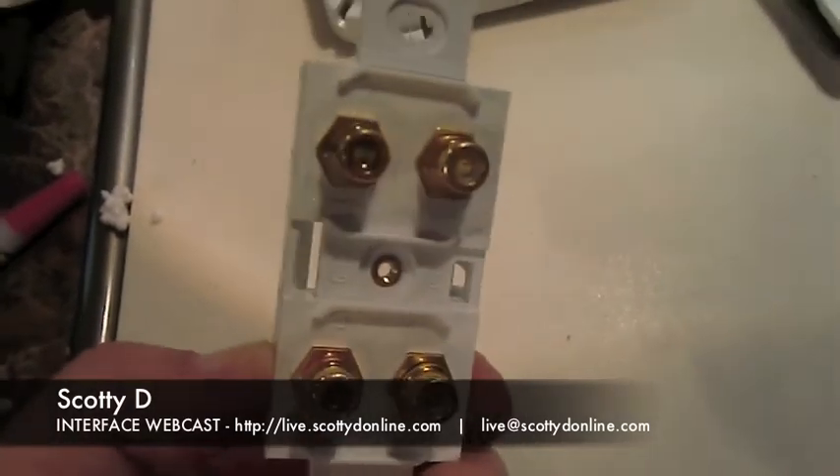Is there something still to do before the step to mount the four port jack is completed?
Yes.